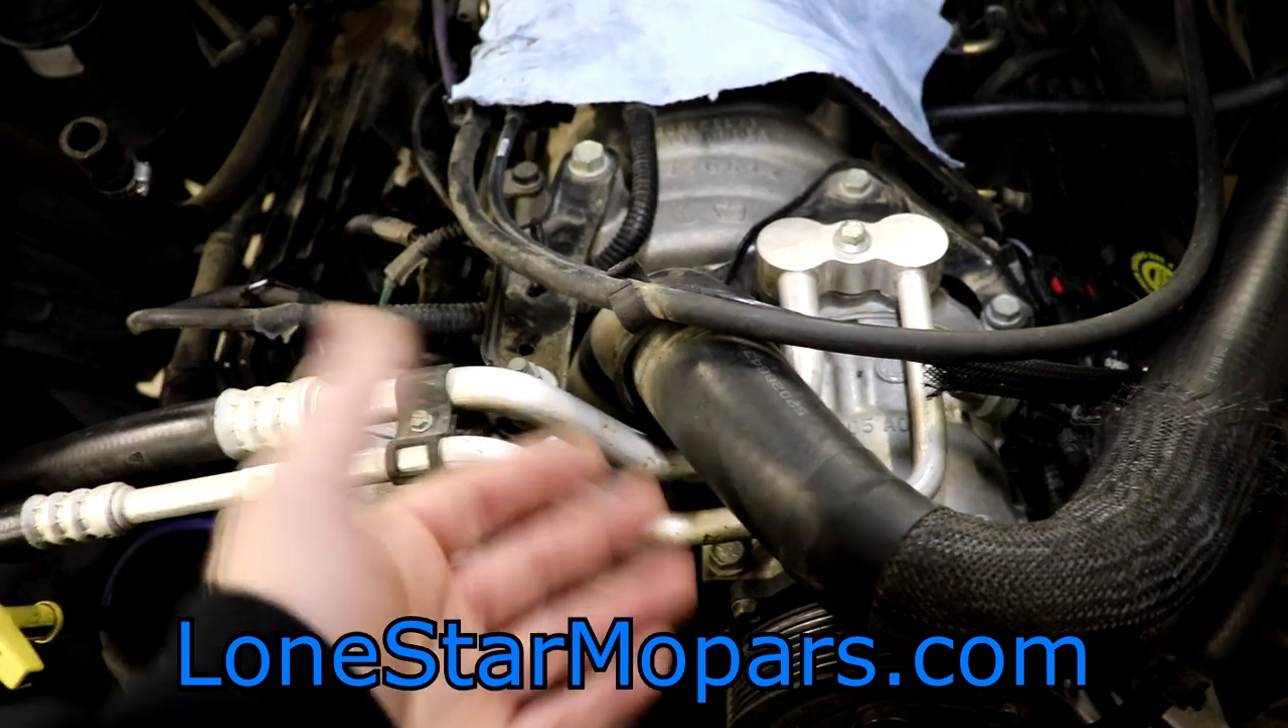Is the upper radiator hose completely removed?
No.